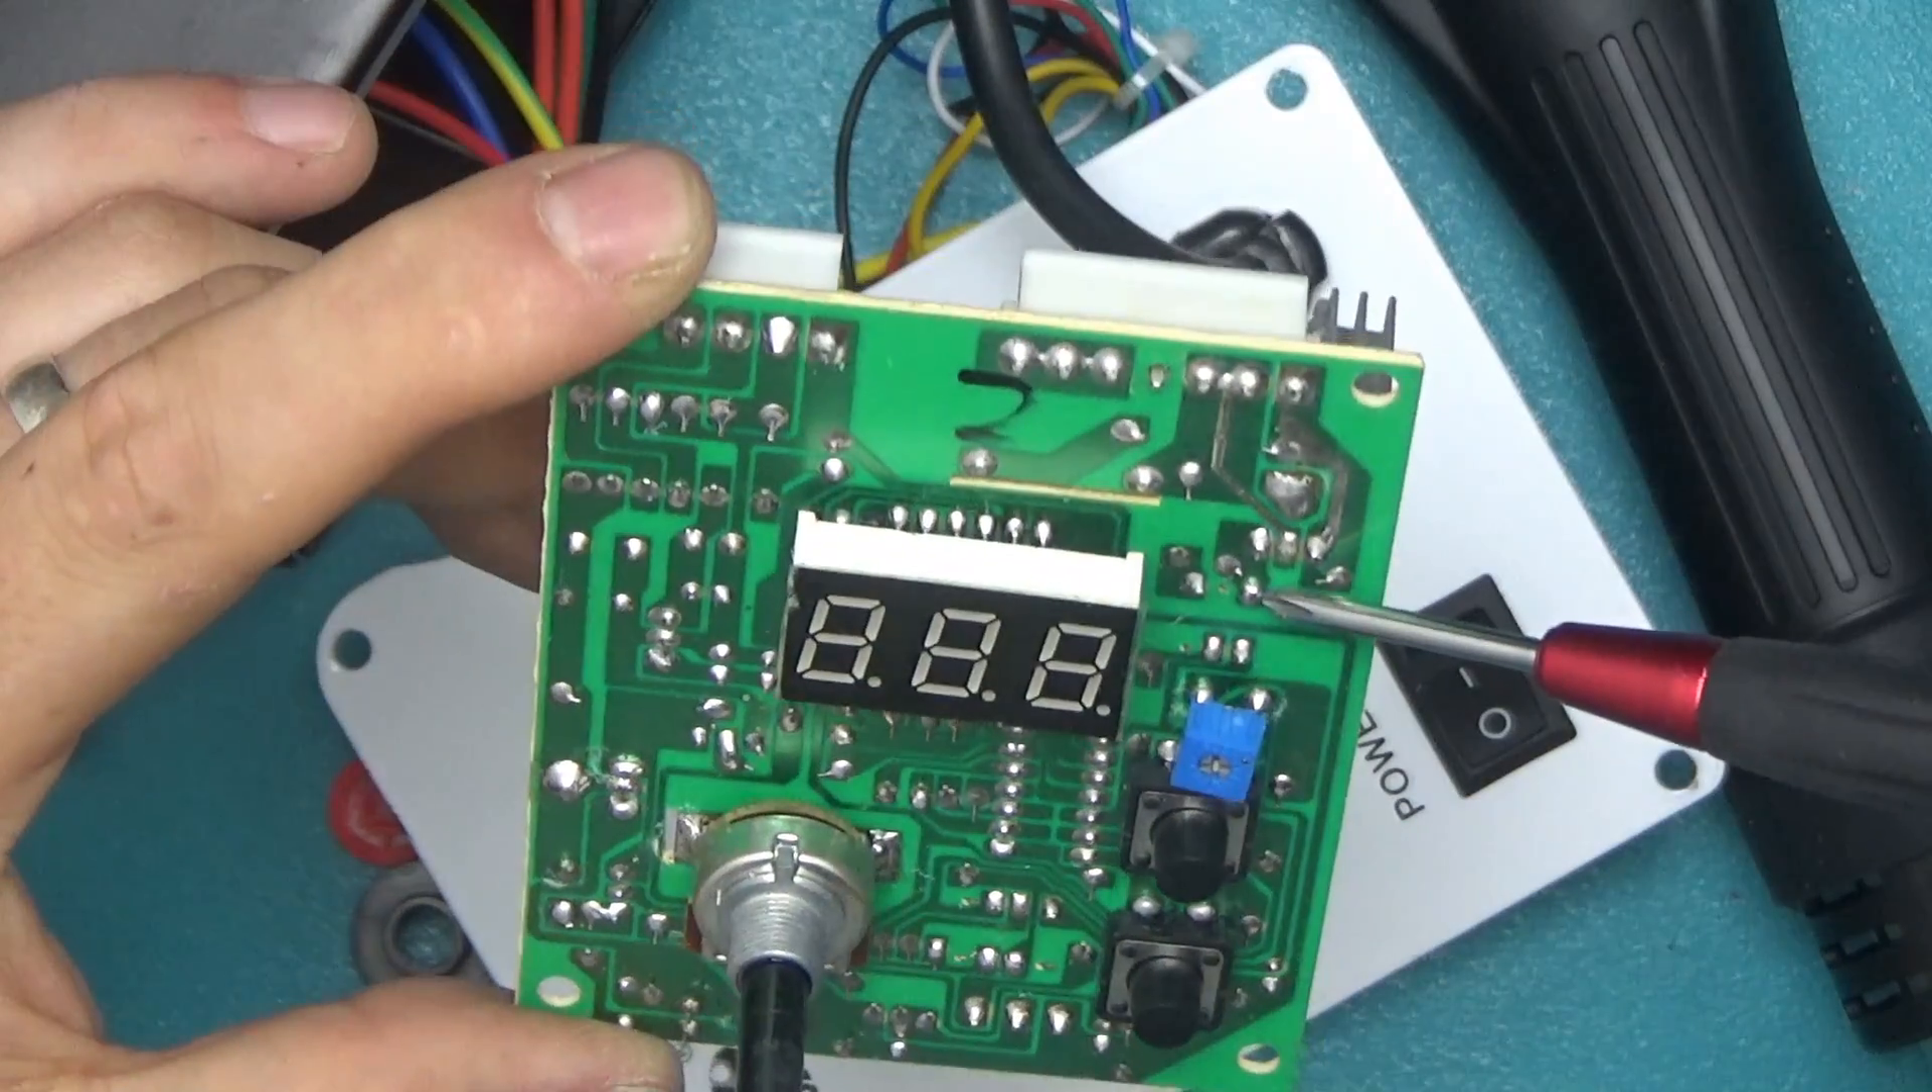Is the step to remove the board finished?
Yes.